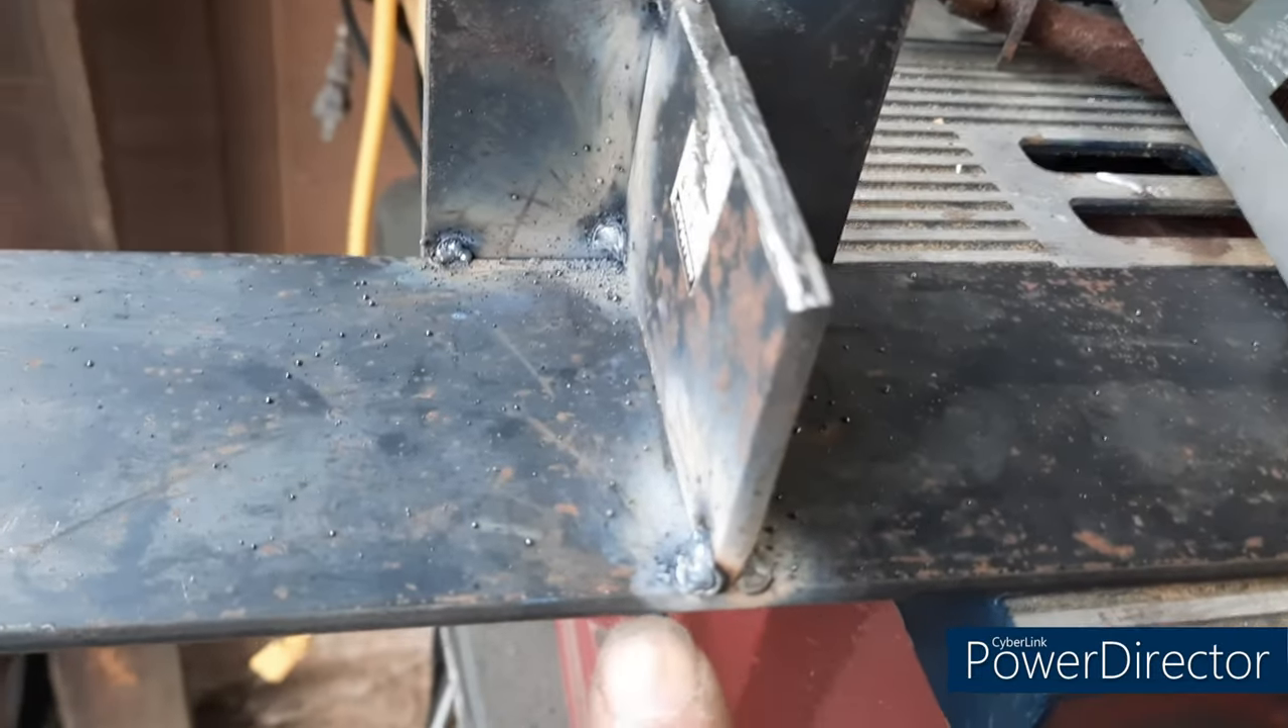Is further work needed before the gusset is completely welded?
Yes.